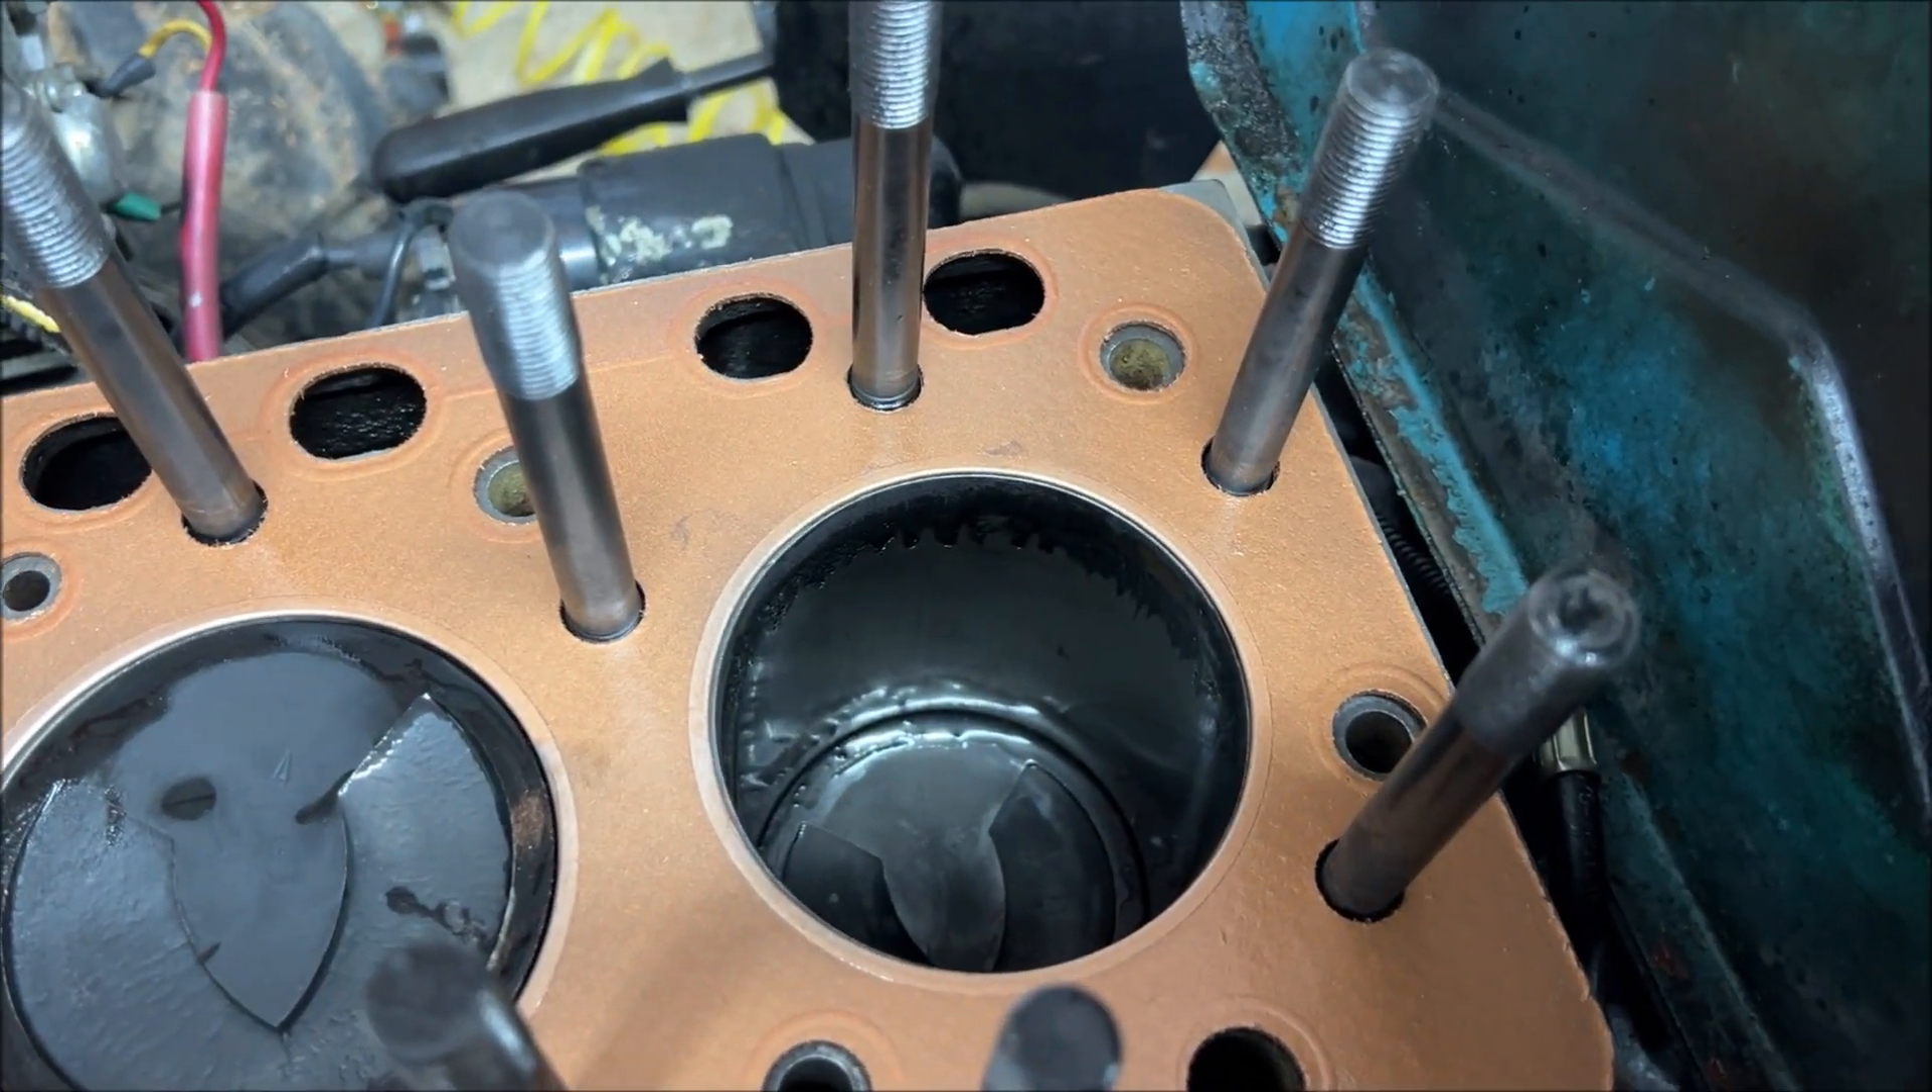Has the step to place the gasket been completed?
Yes.